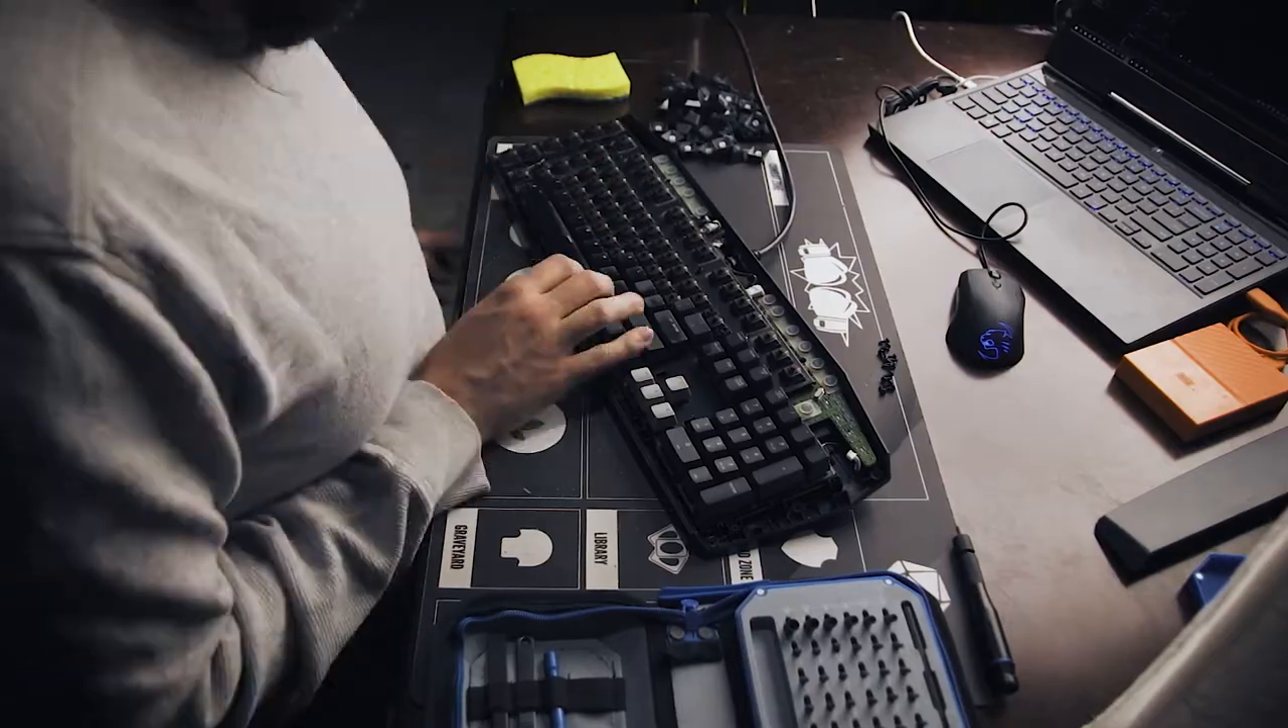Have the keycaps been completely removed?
No.